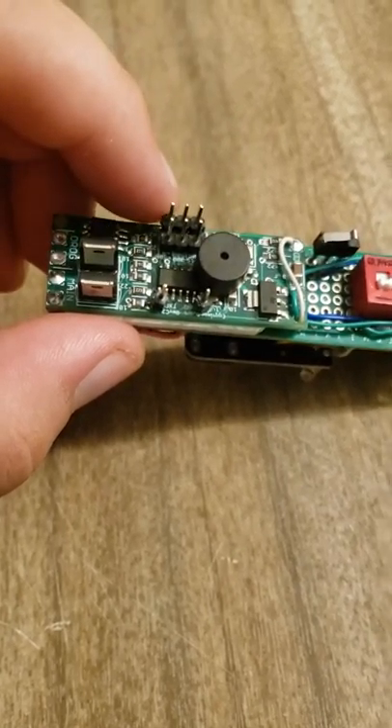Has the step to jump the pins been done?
No.